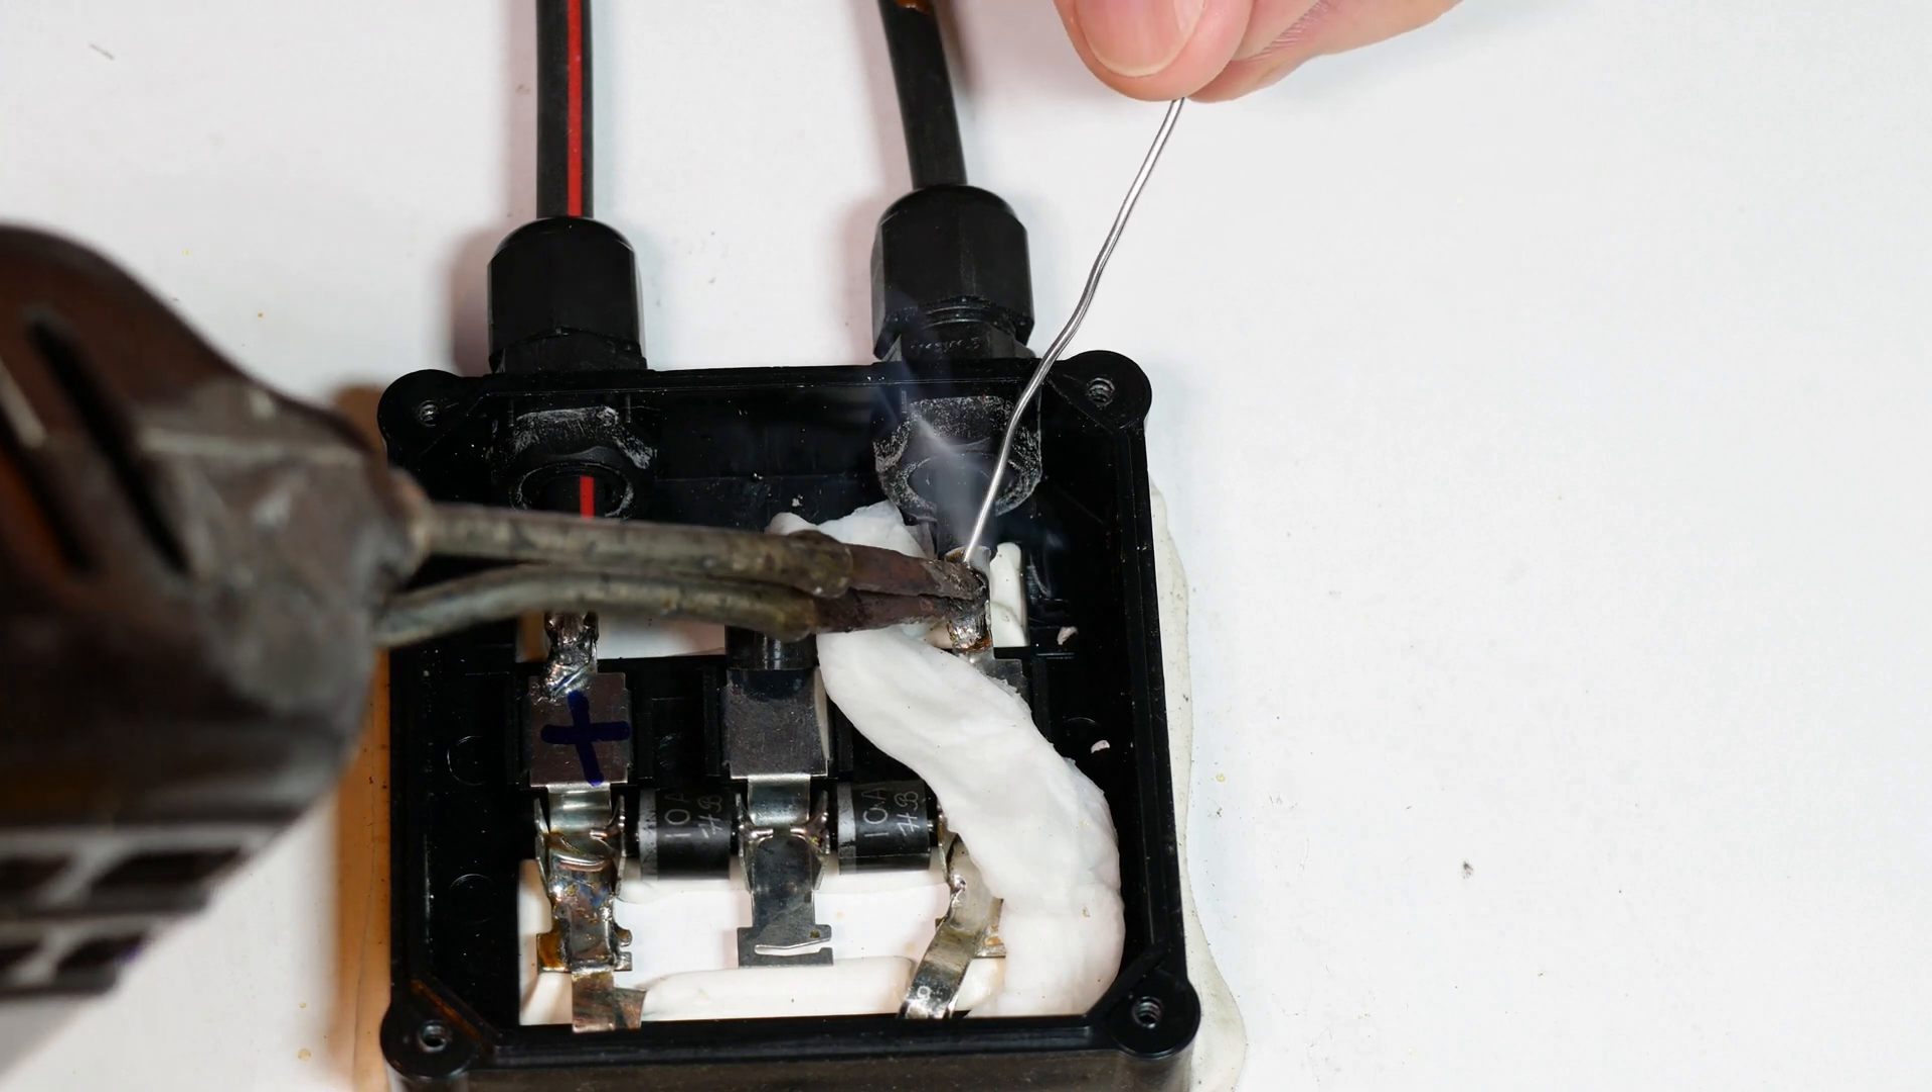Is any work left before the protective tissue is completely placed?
No.